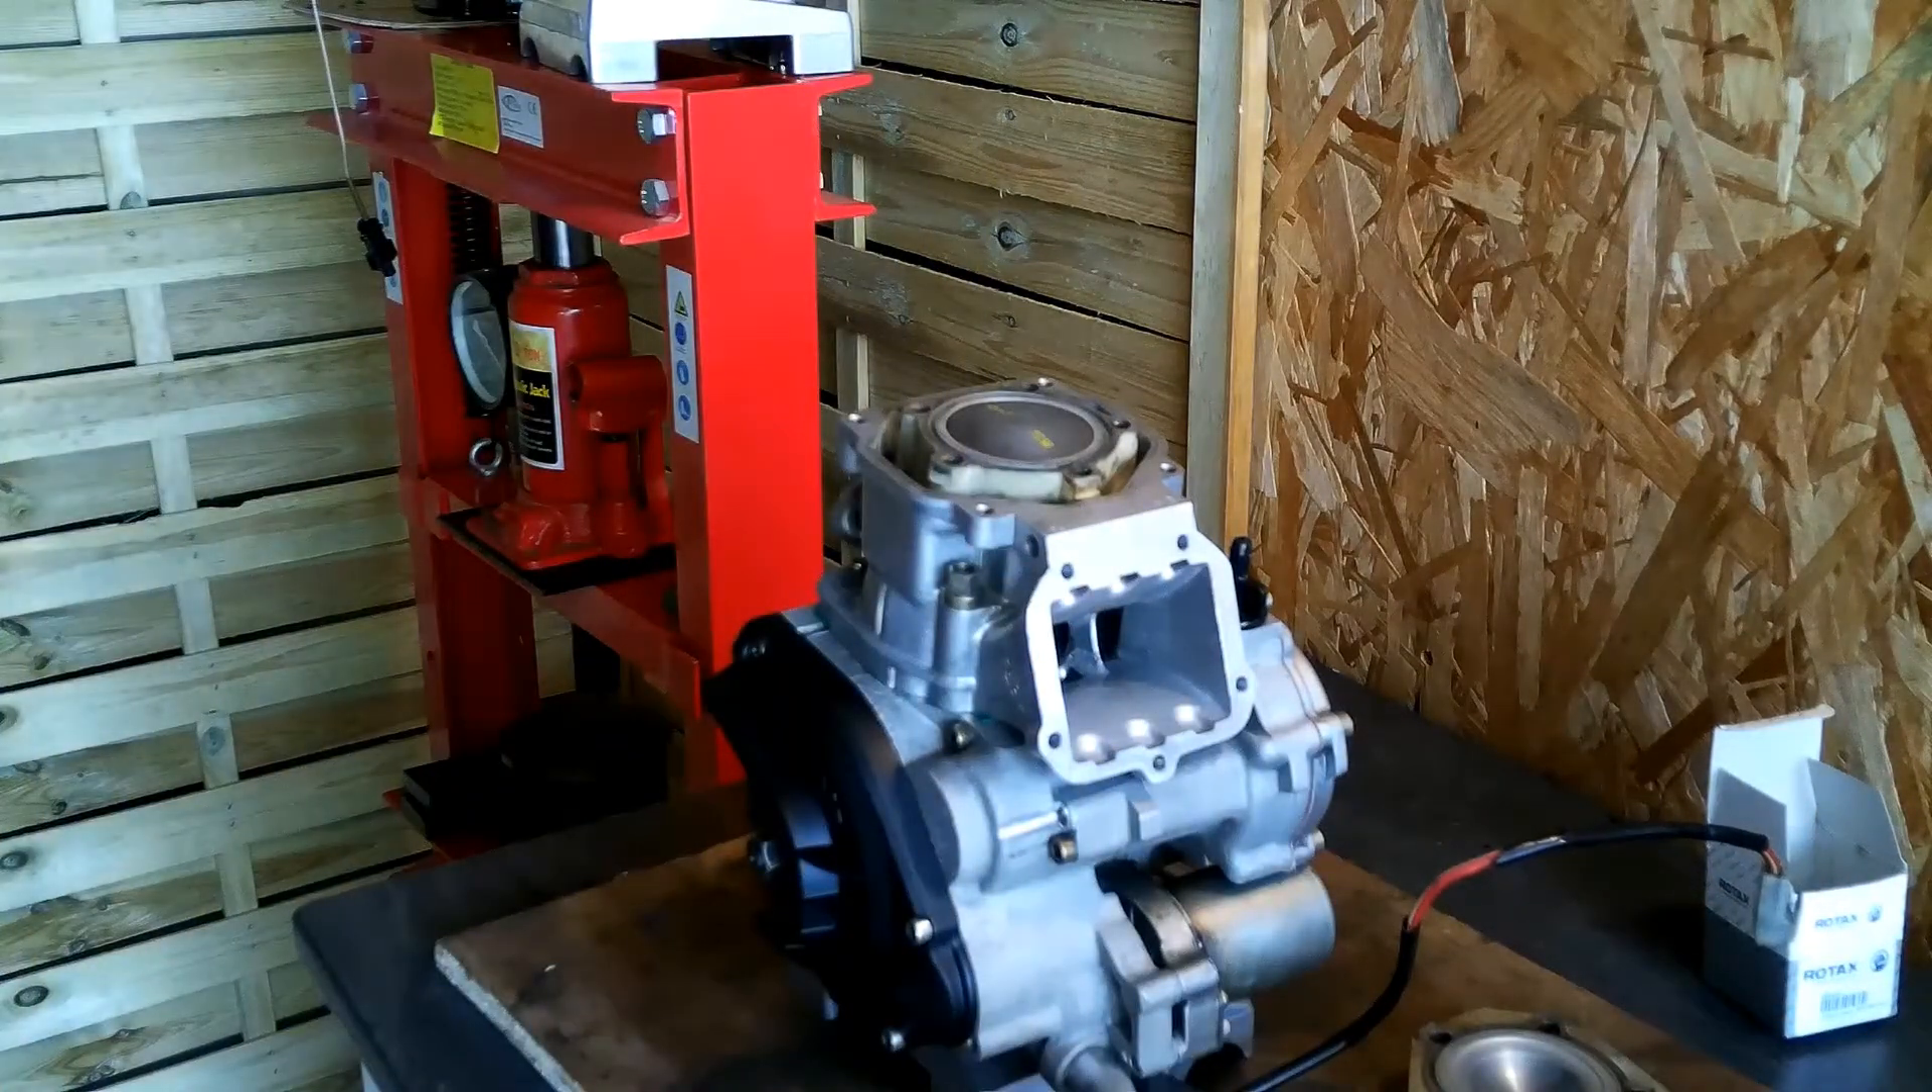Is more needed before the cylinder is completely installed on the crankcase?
No.